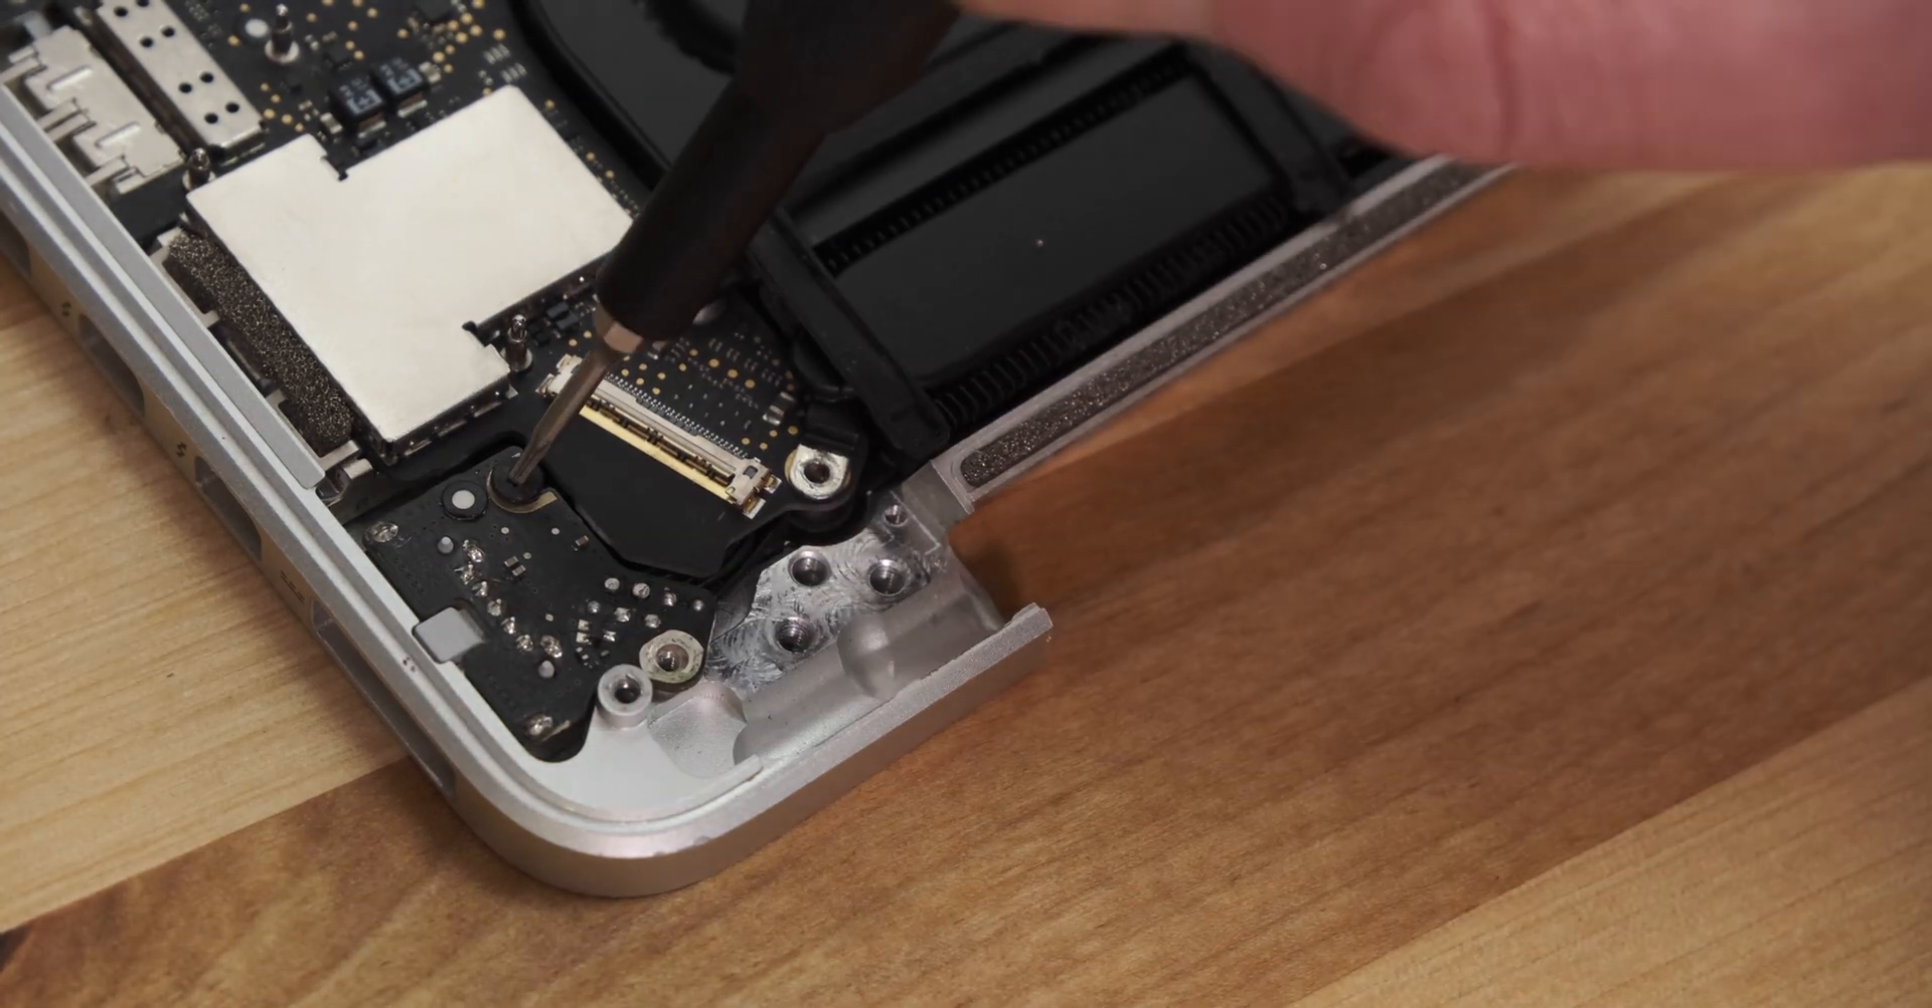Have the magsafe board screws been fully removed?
No.